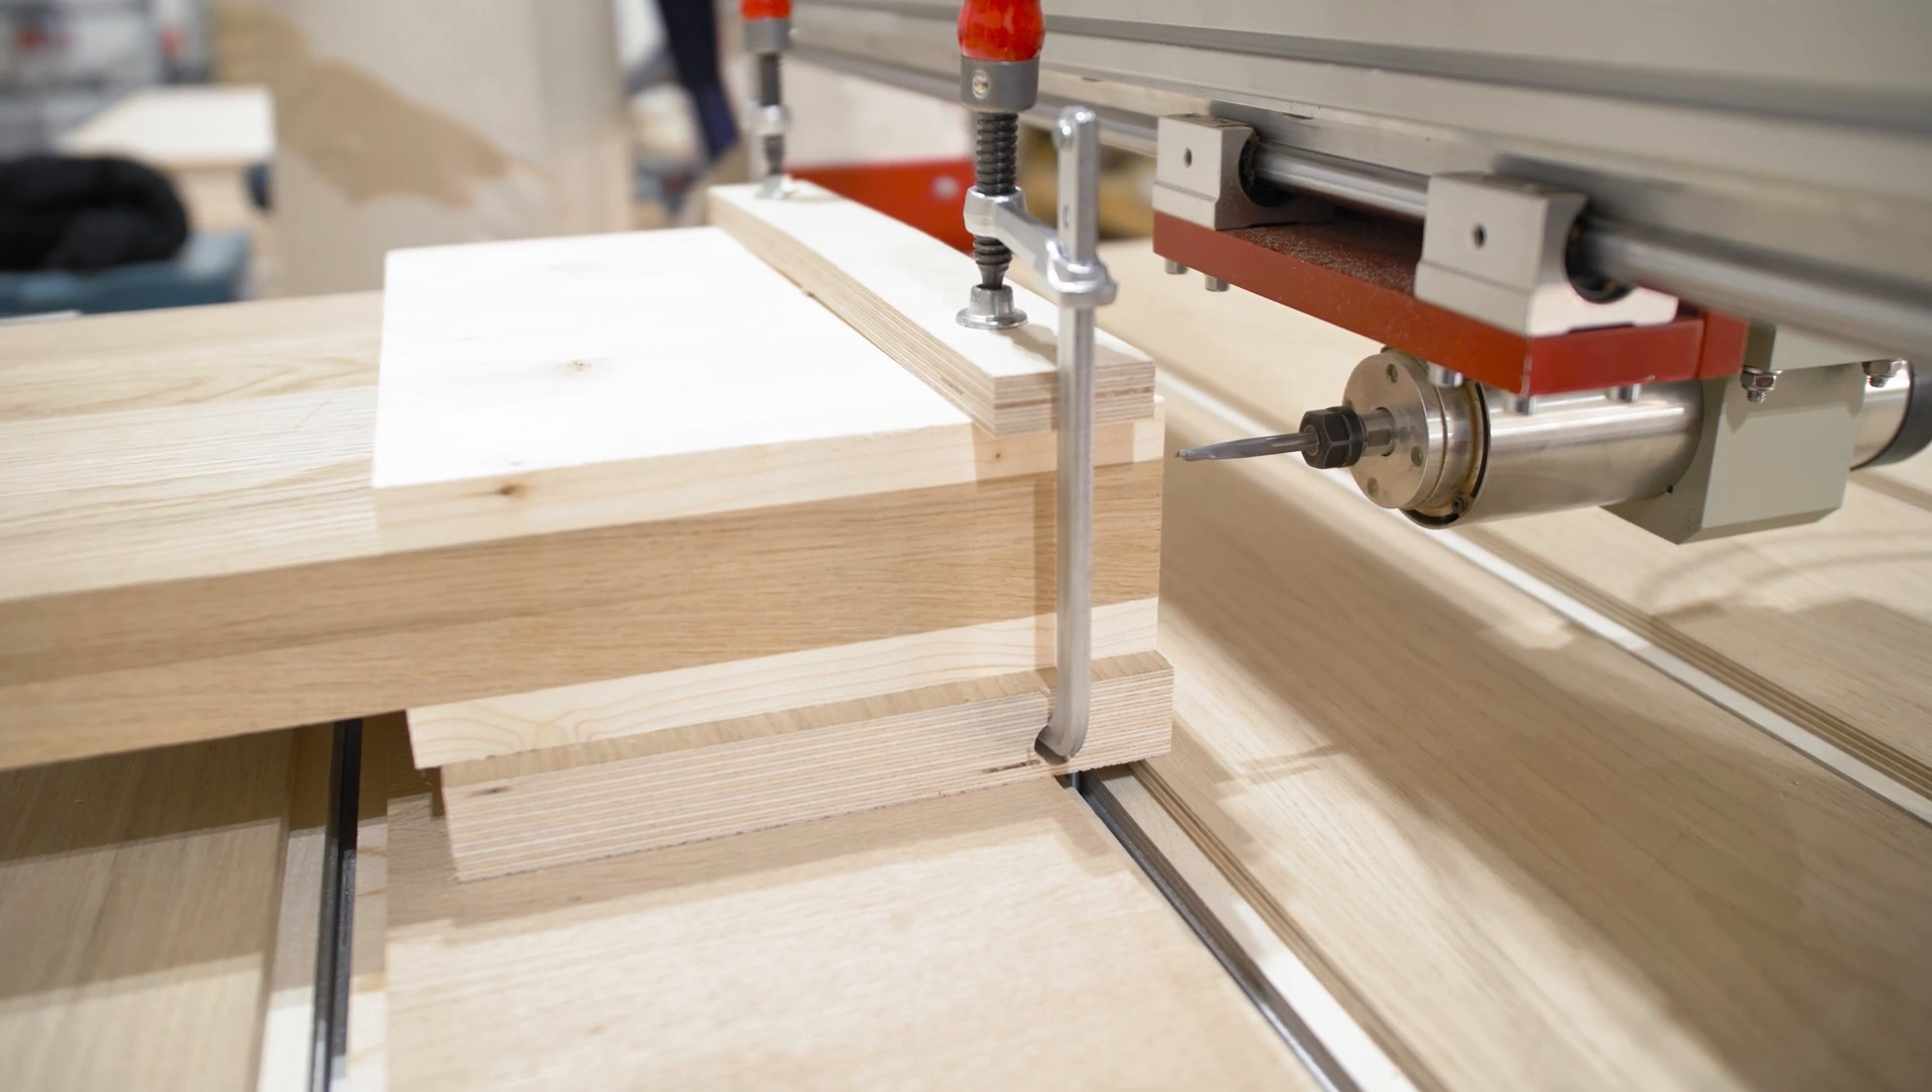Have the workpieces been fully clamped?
Yes.